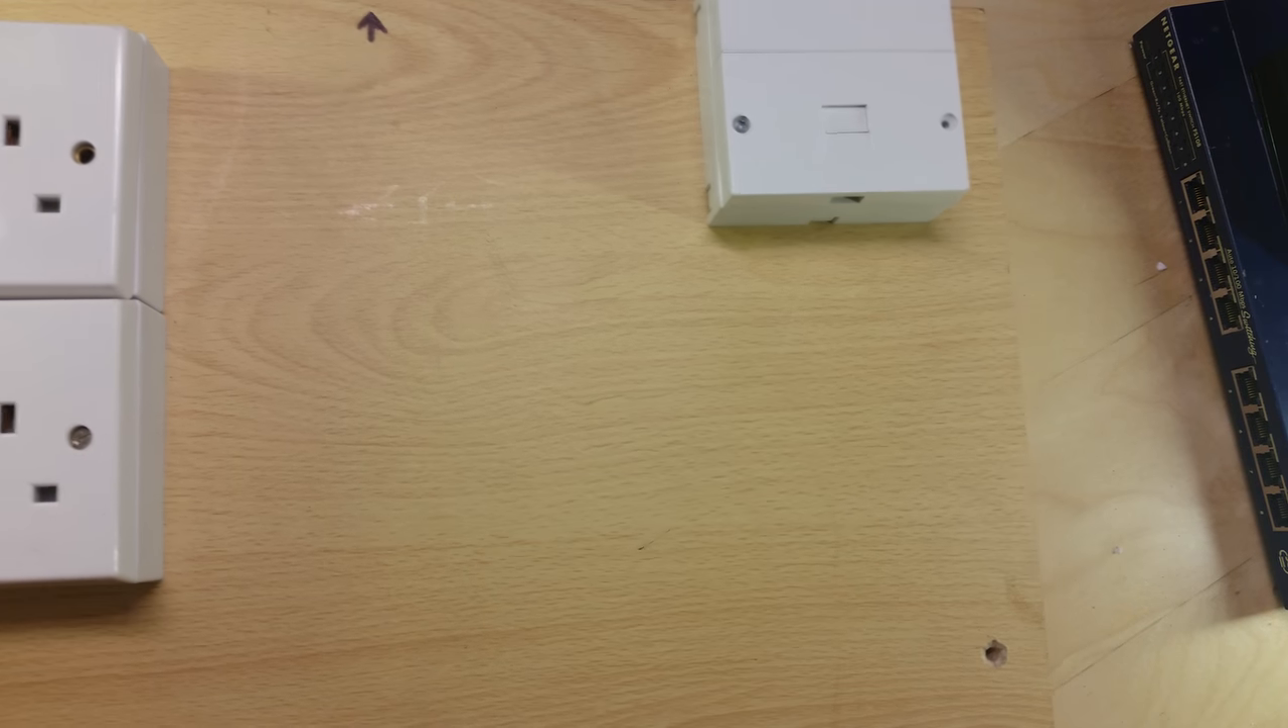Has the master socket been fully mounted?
Yes.